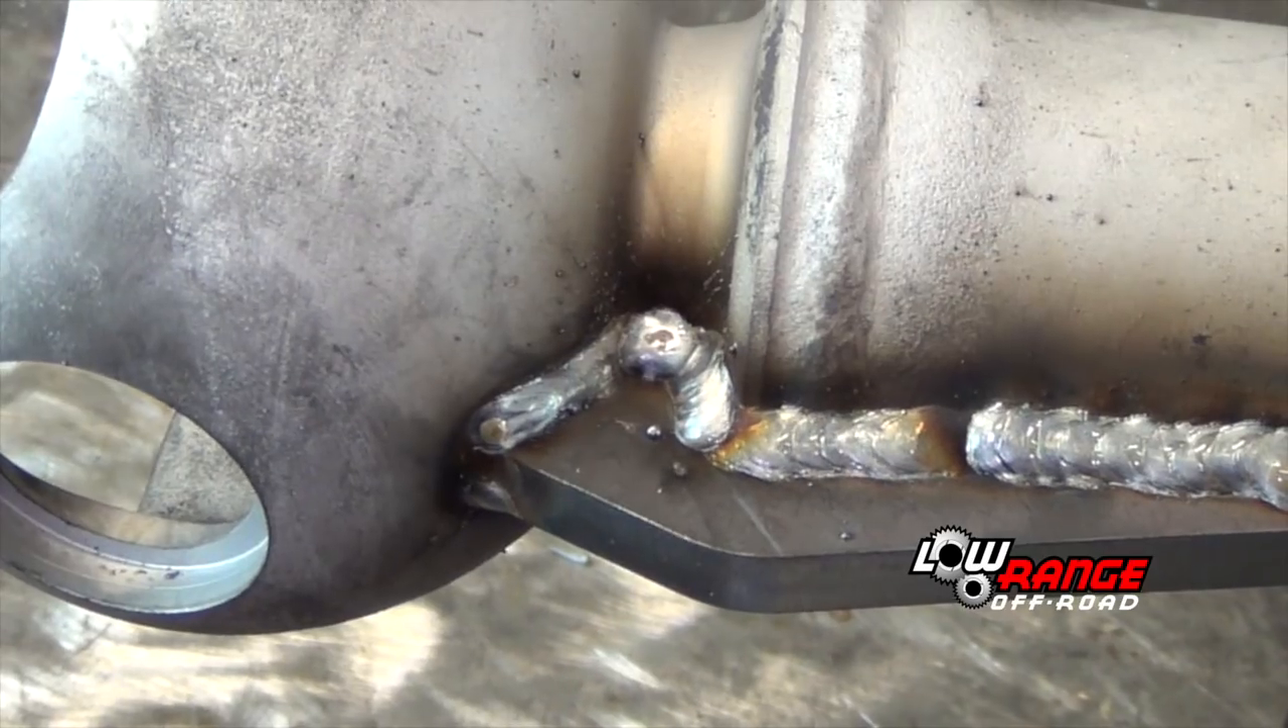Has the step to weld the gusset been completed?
Yes.